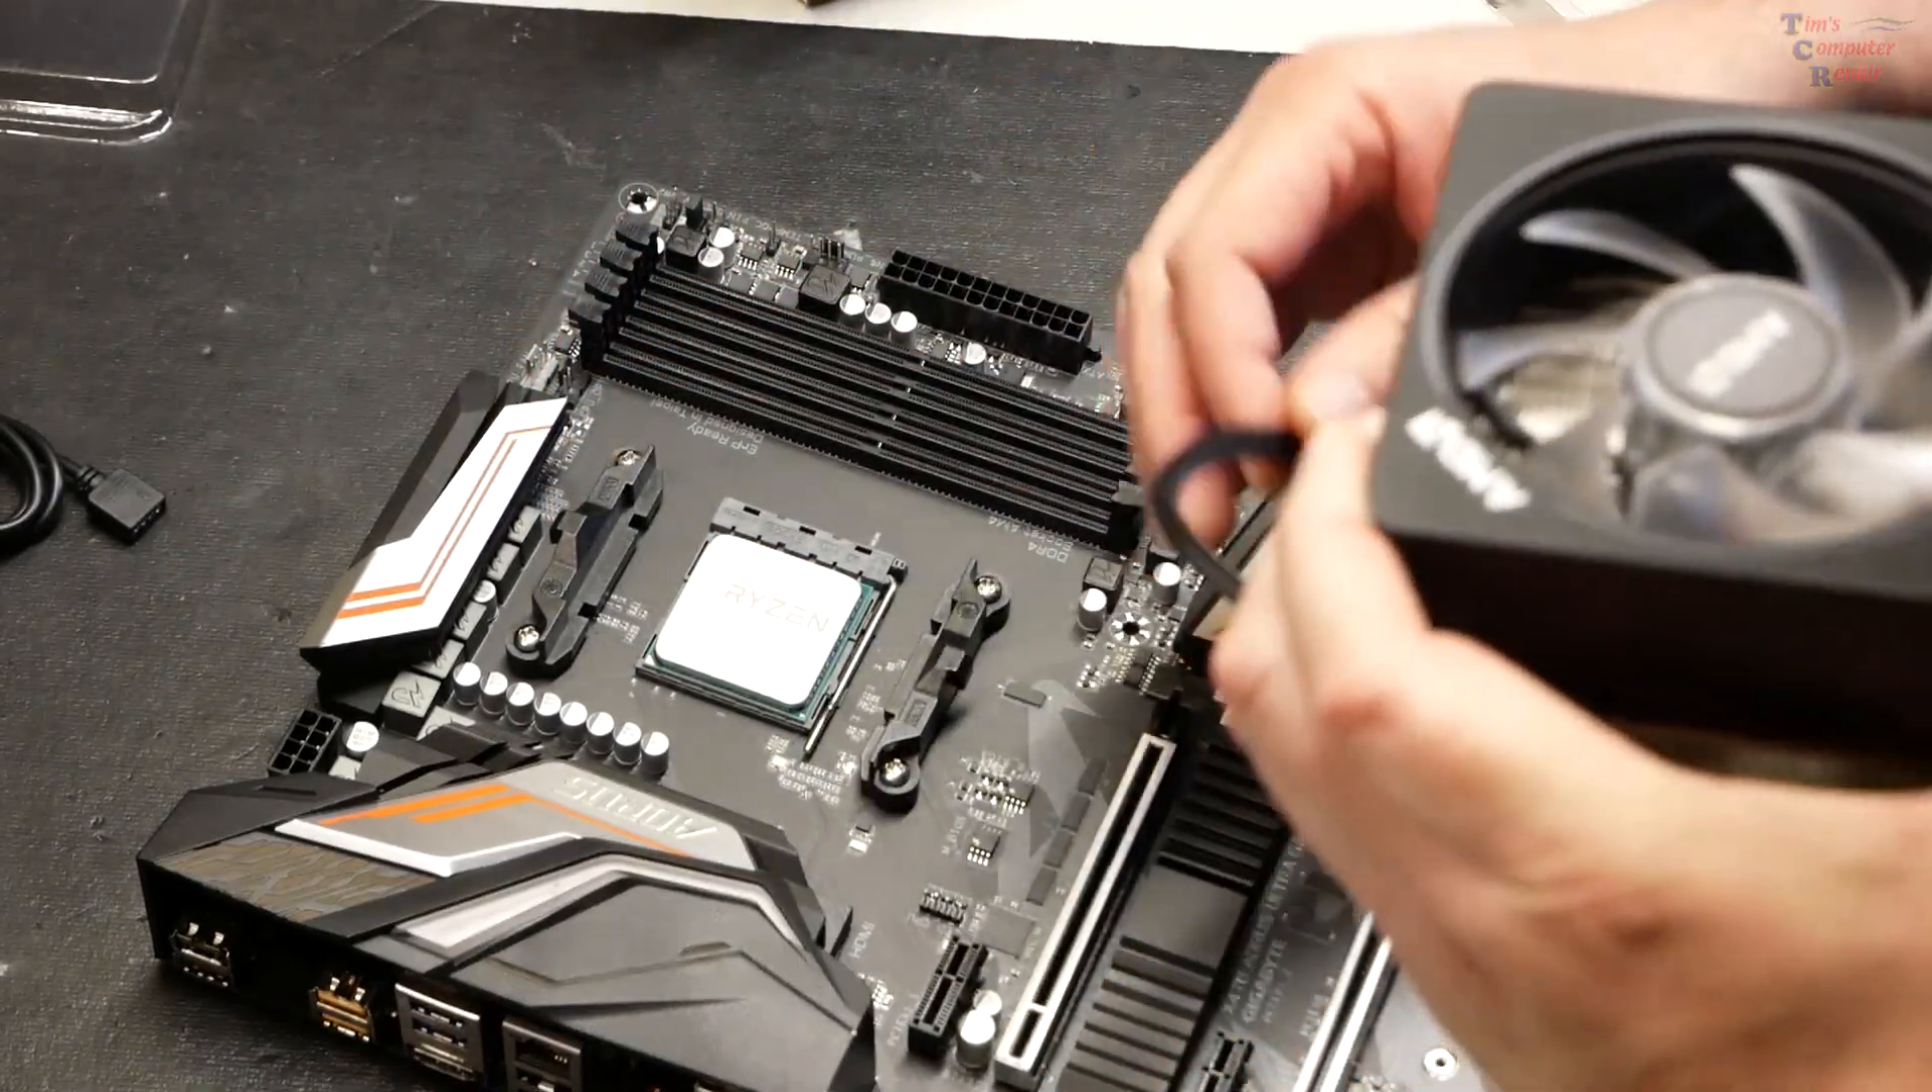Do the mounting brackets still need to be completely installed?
No.